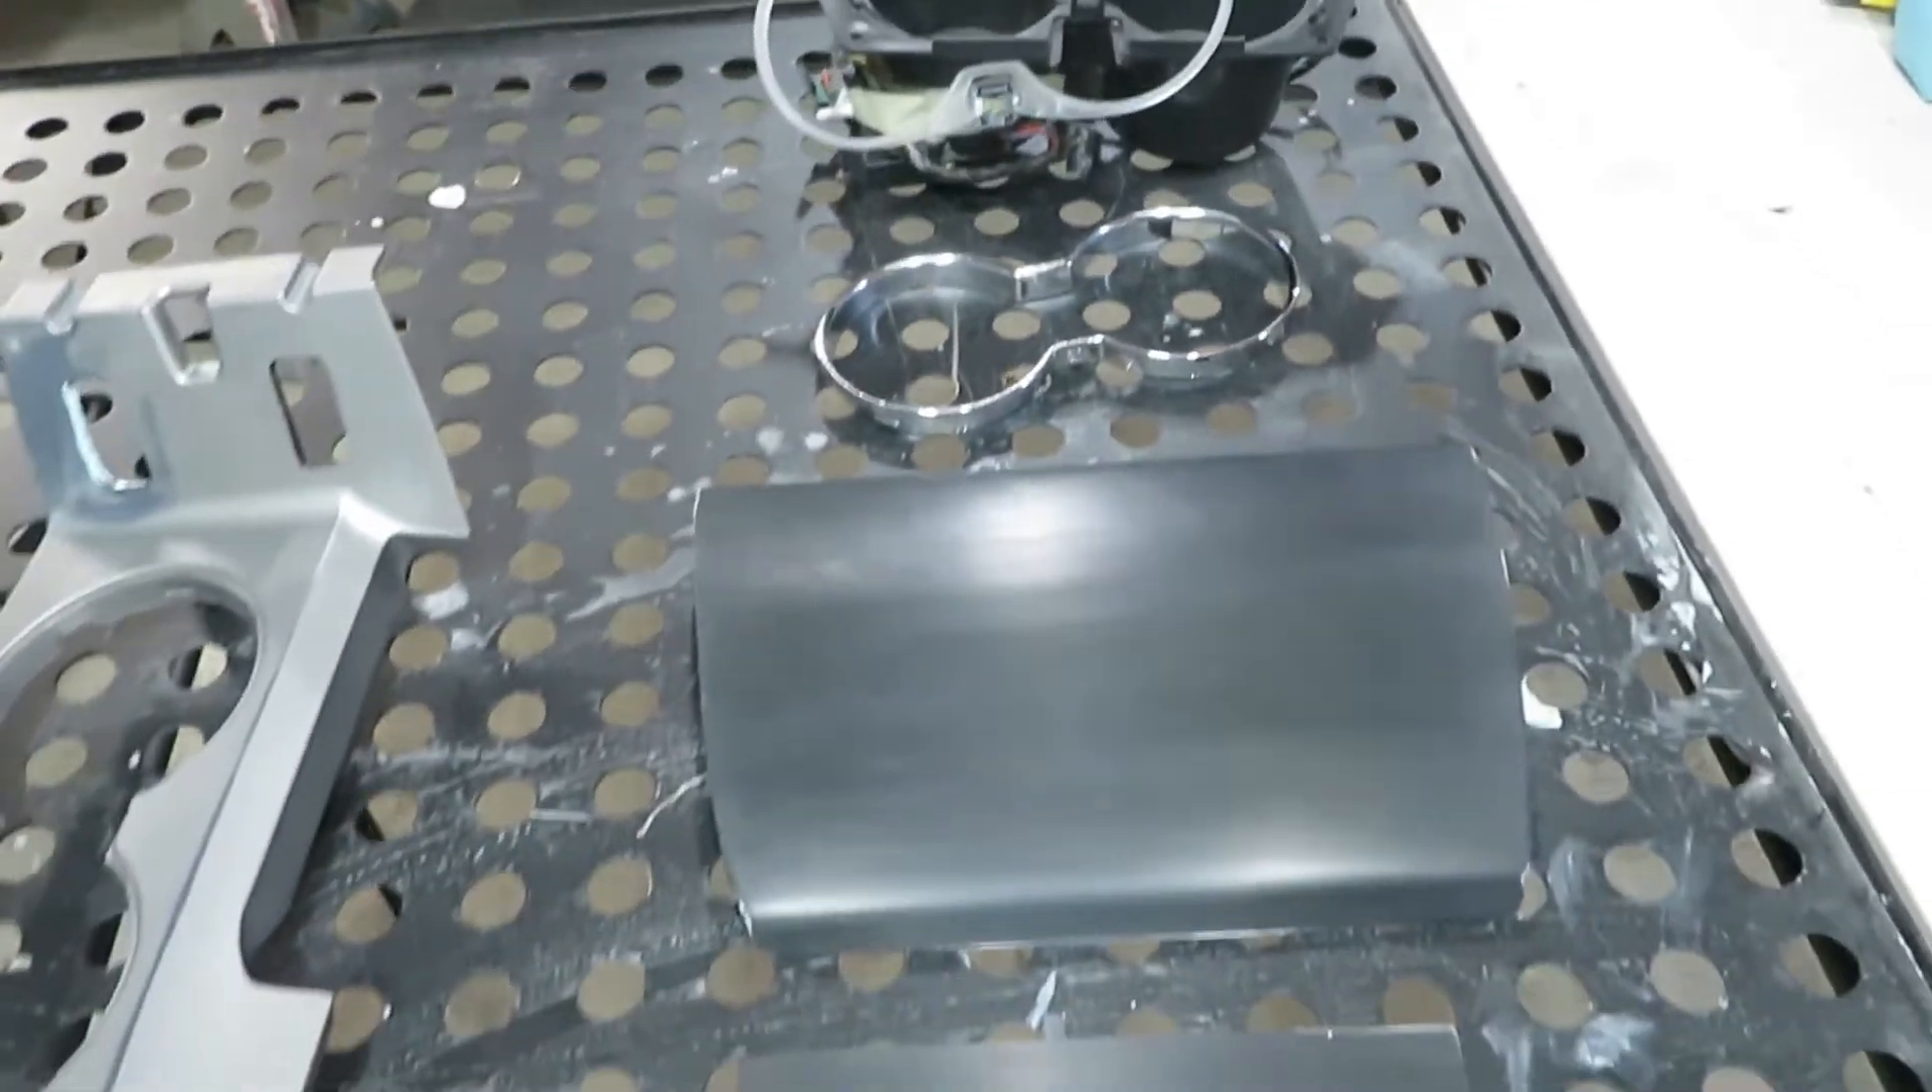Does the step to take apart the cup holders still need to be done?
No.